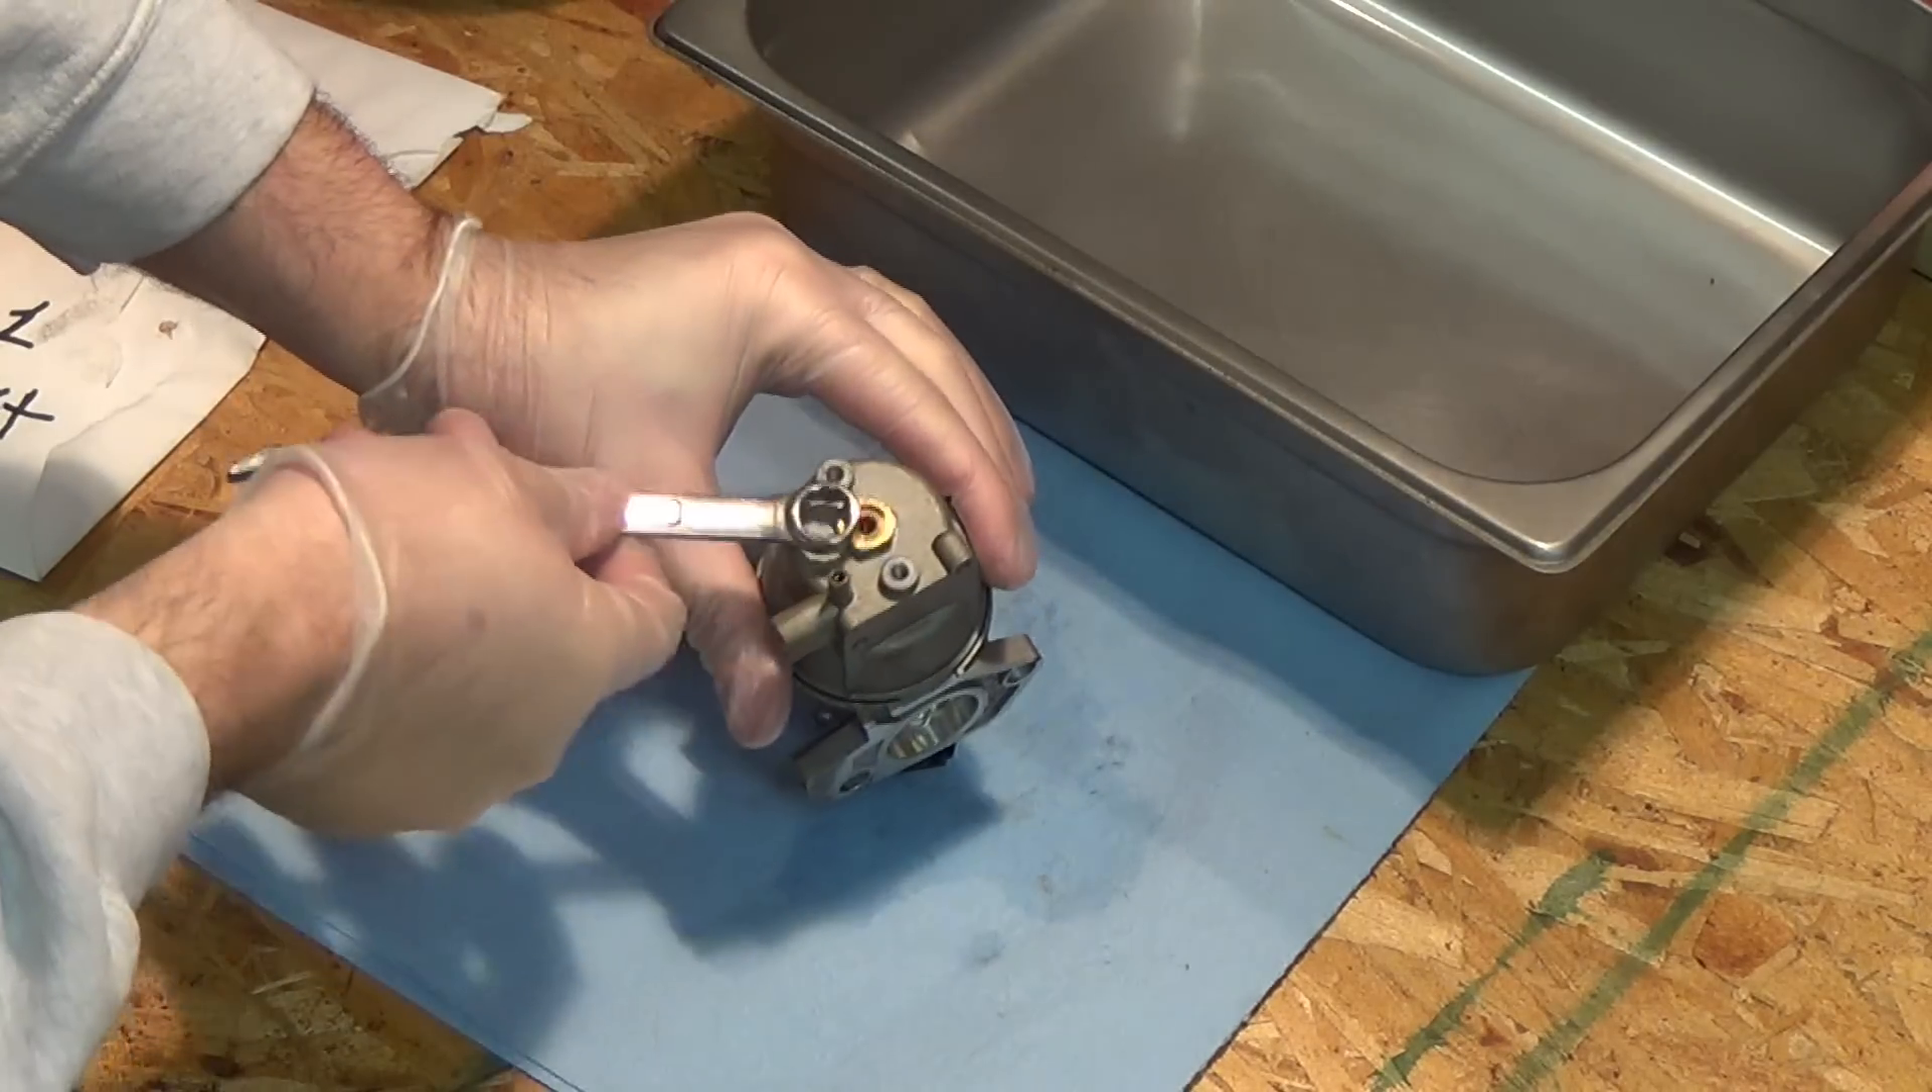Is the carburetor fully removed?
Yes.